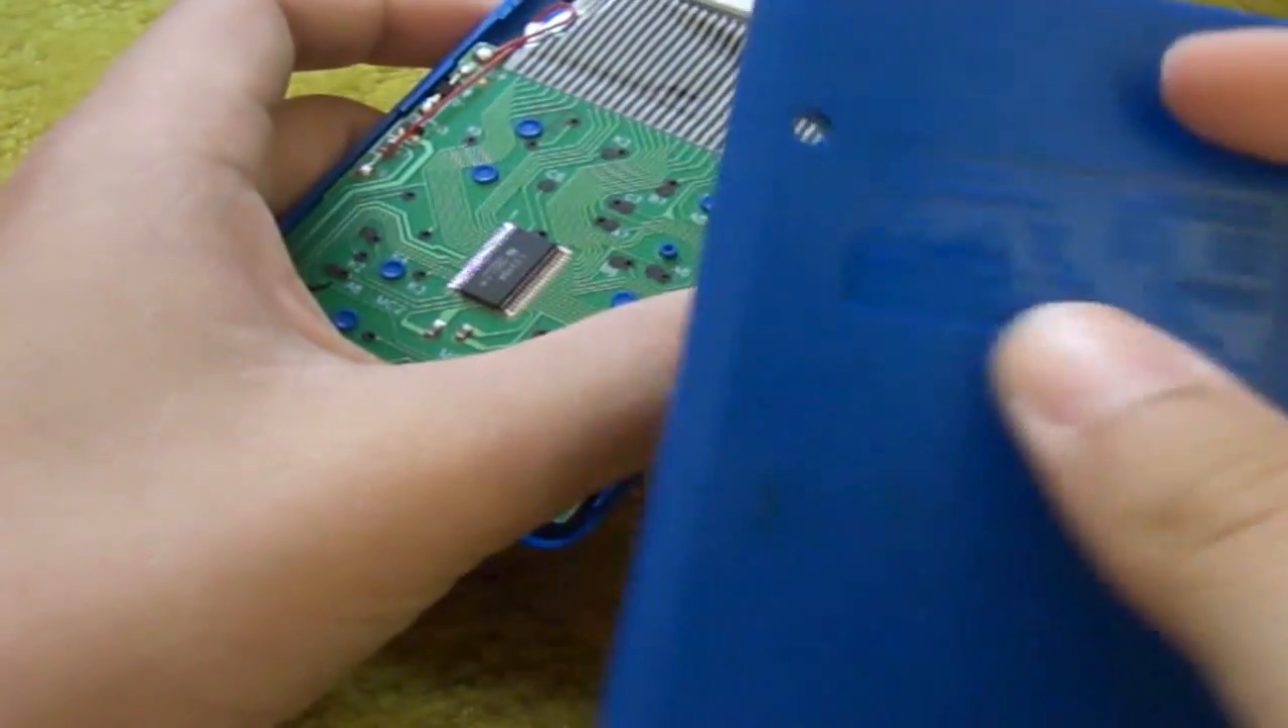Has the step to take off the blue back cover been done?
Yes.